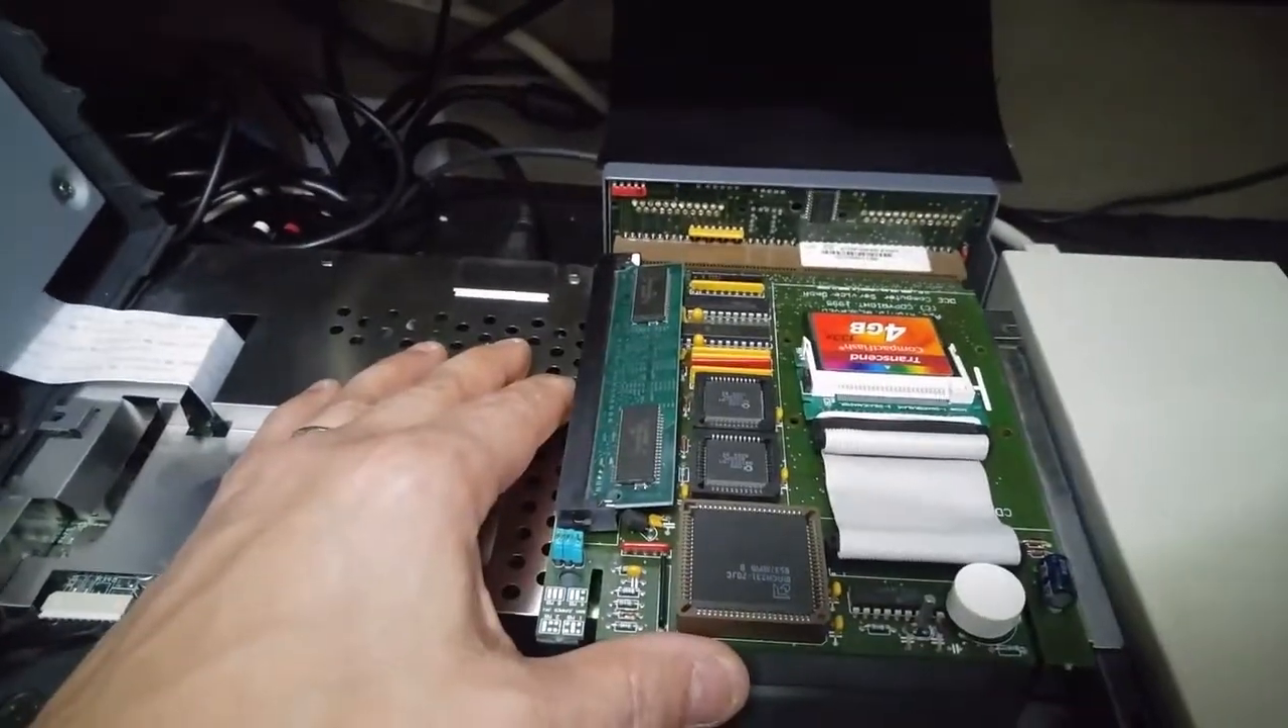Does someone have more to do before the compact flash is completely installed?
No.